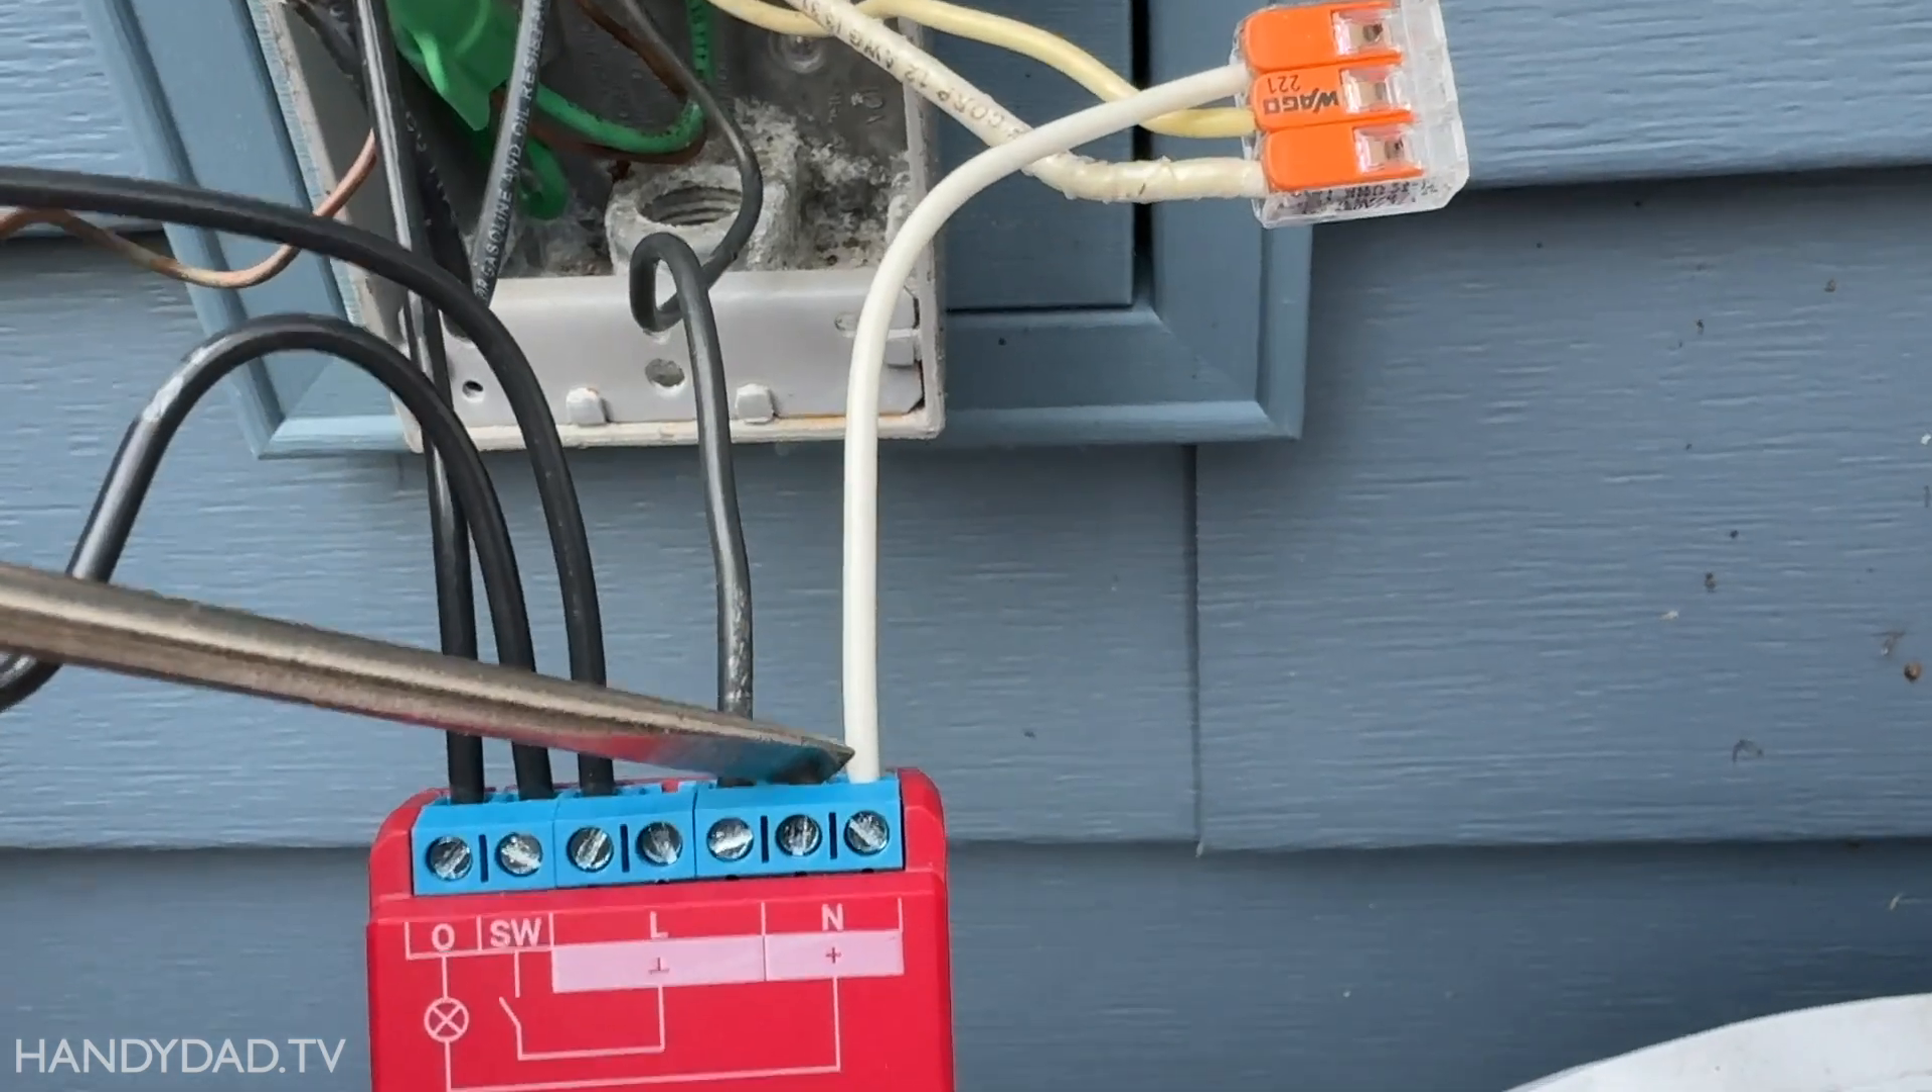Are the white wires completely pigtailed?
Yes.